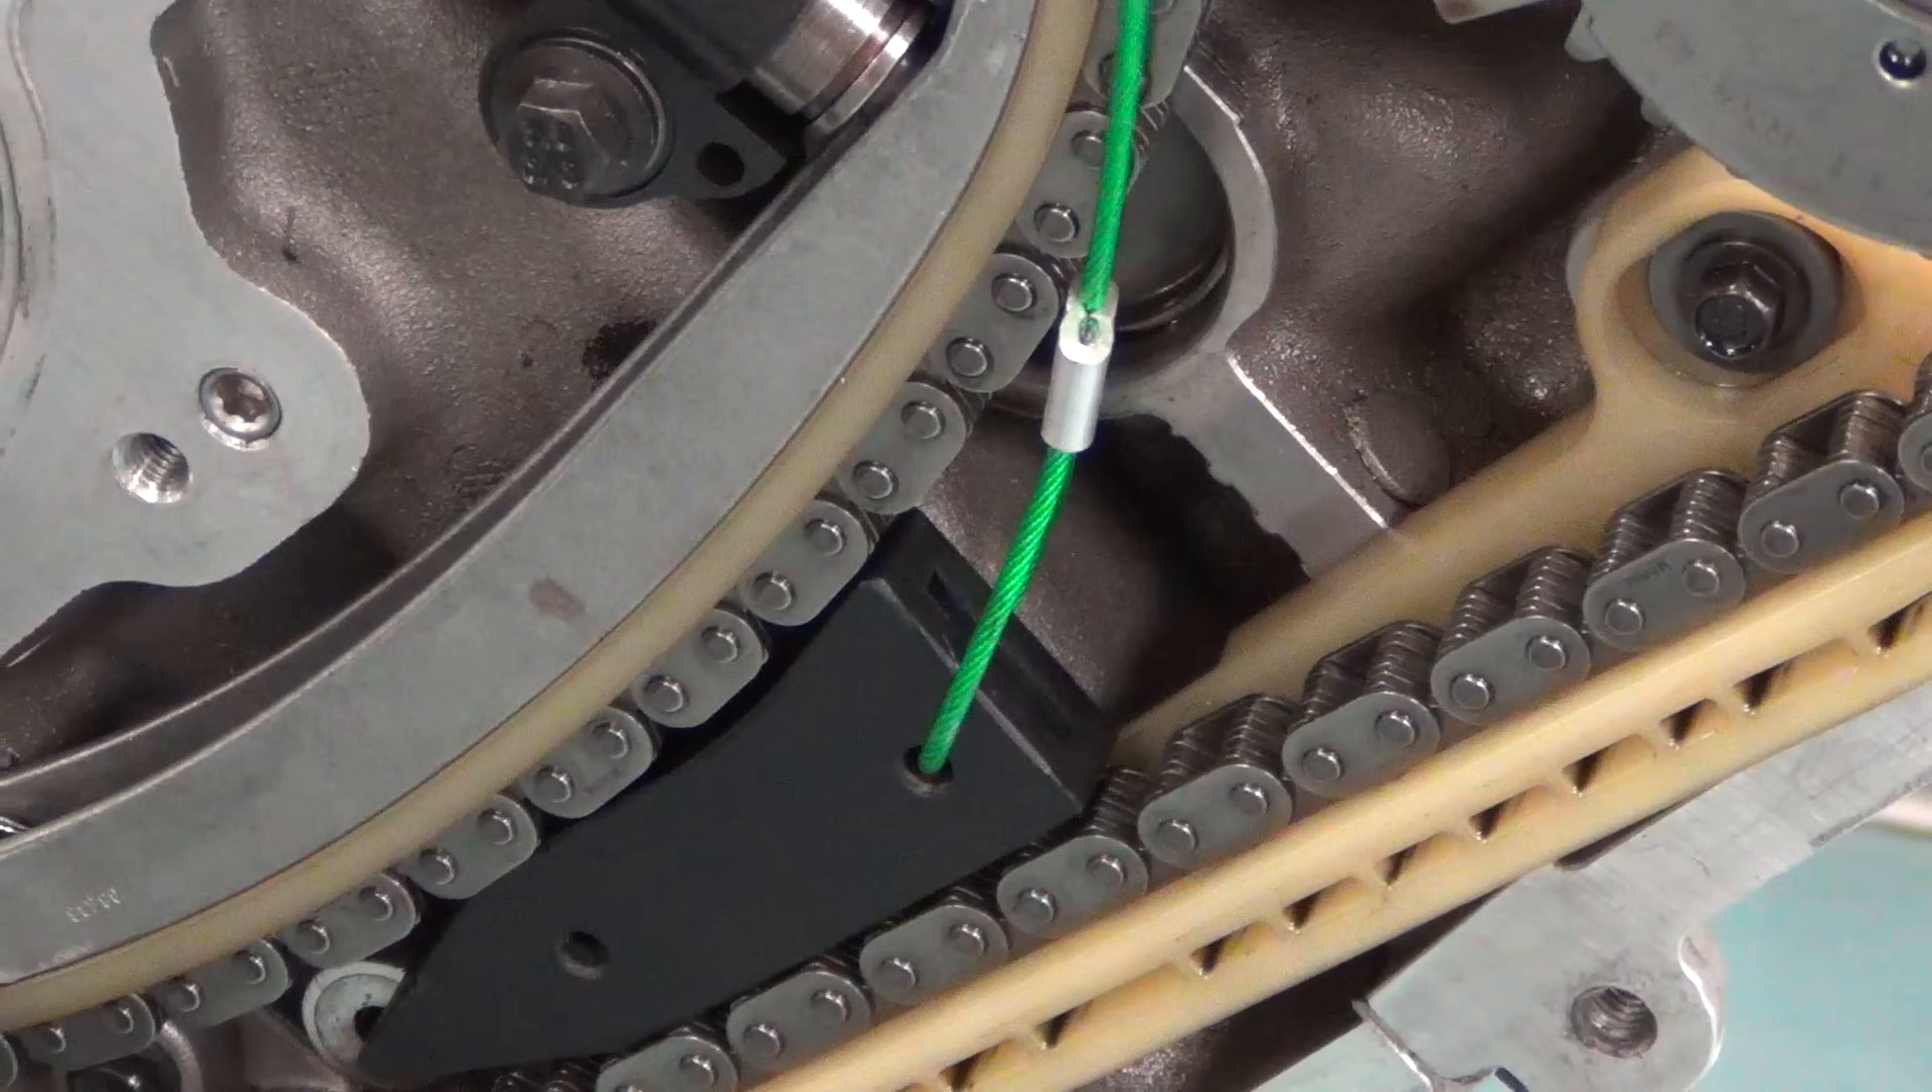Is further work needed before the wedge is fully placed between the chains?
No.